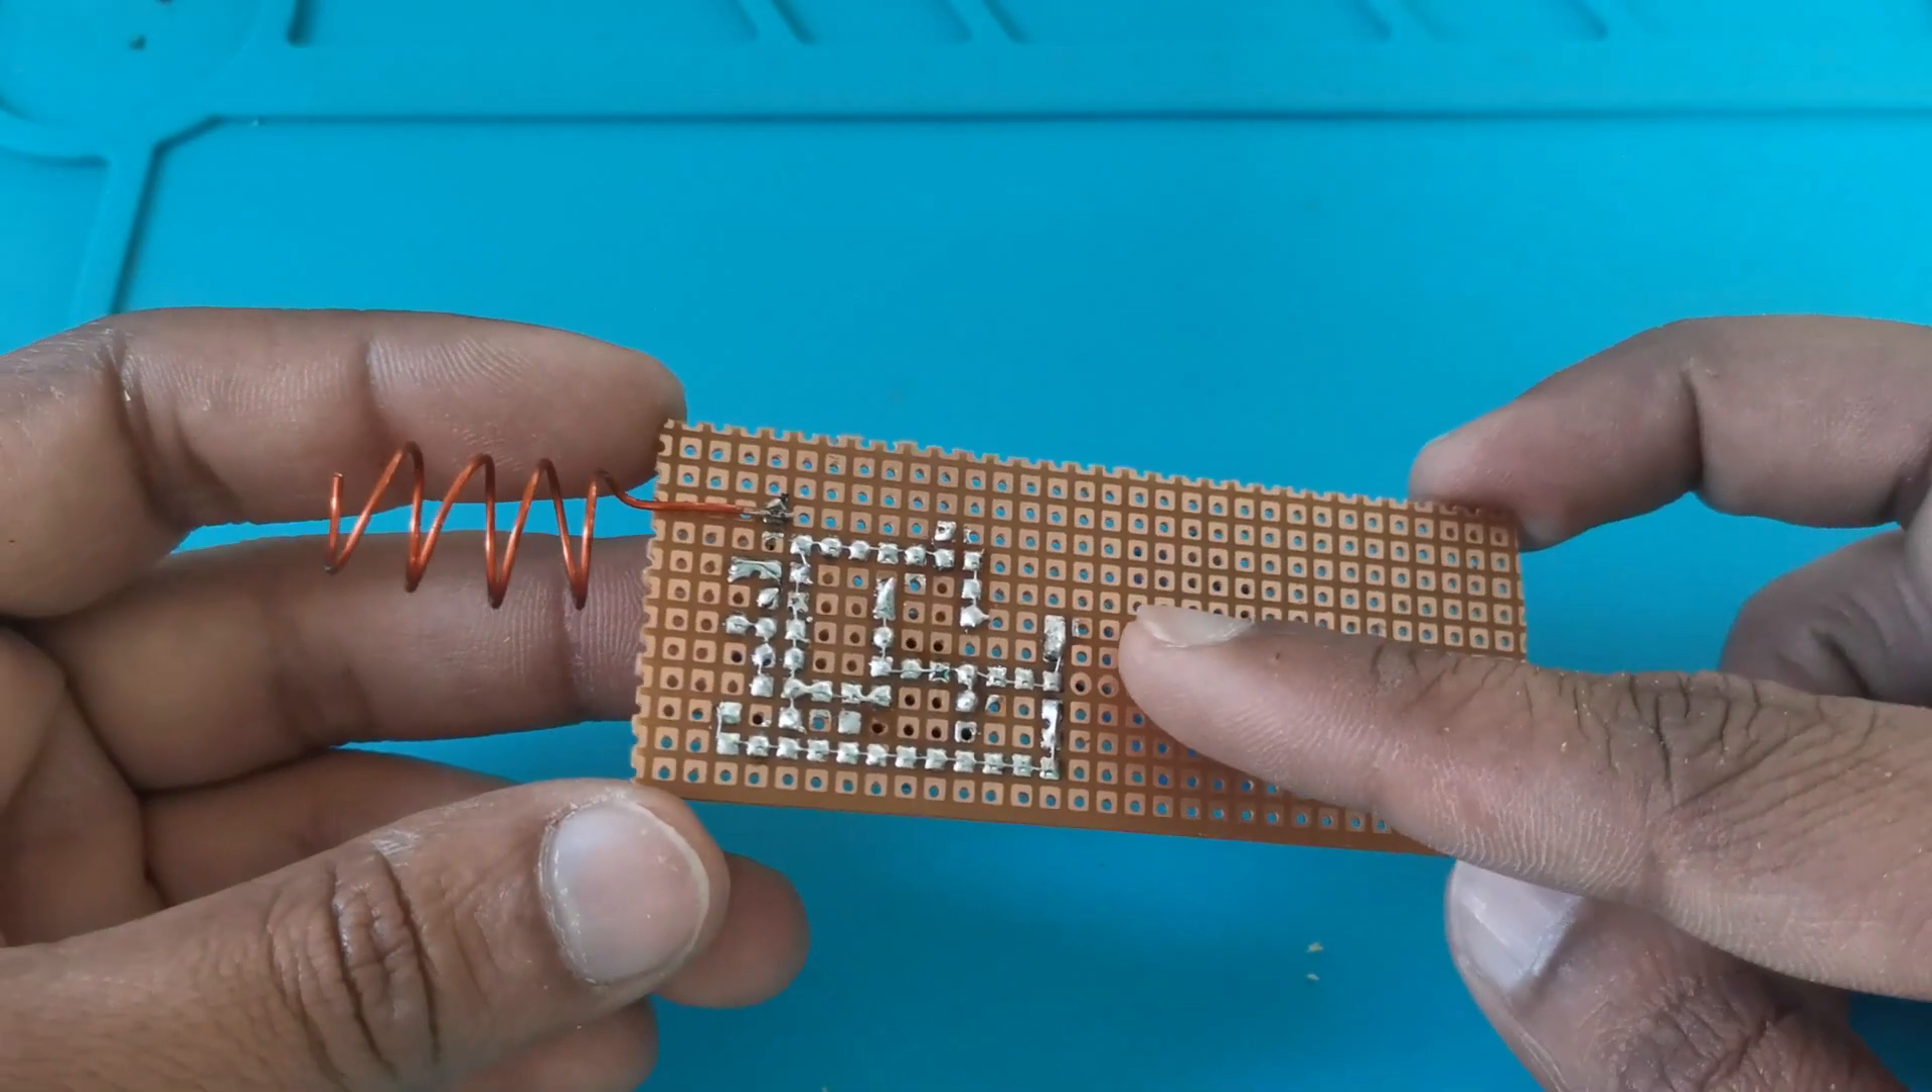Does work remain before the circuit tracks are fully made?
No.